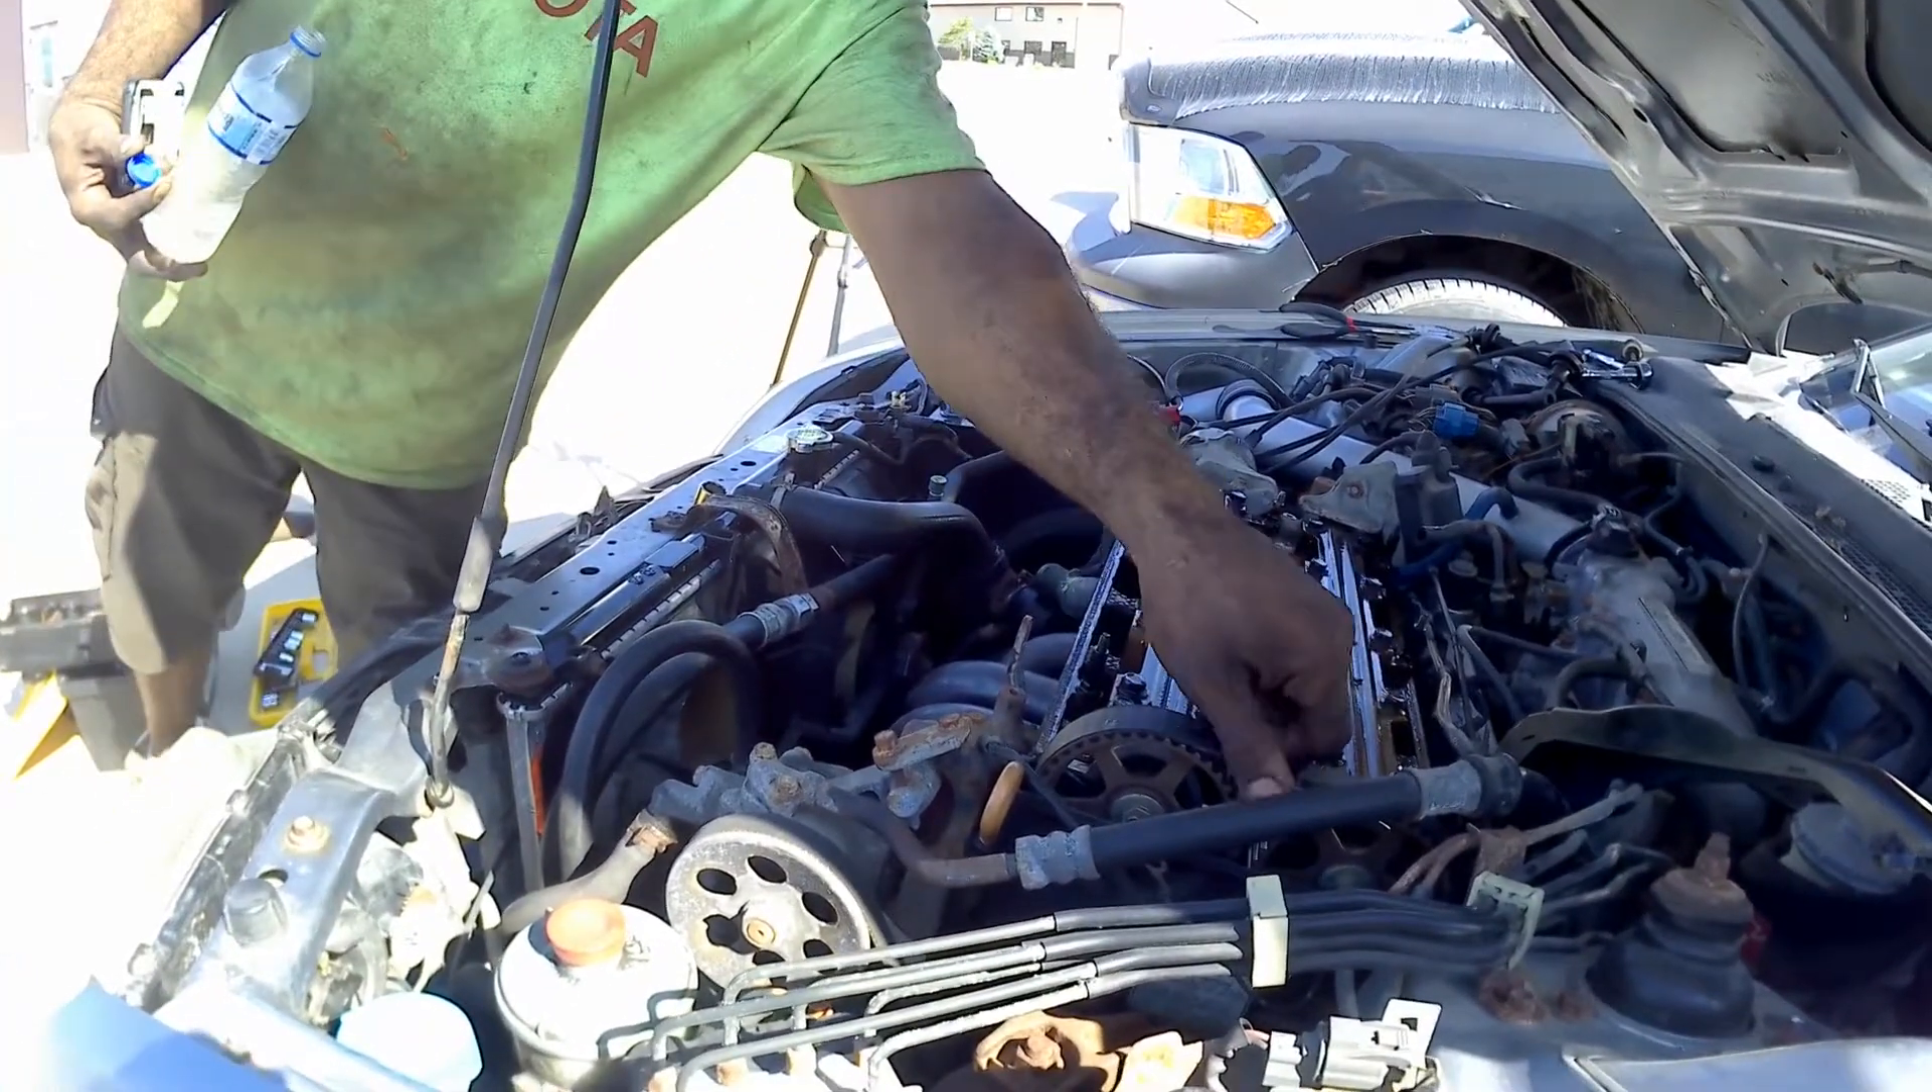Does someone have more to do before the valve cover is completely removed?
No.